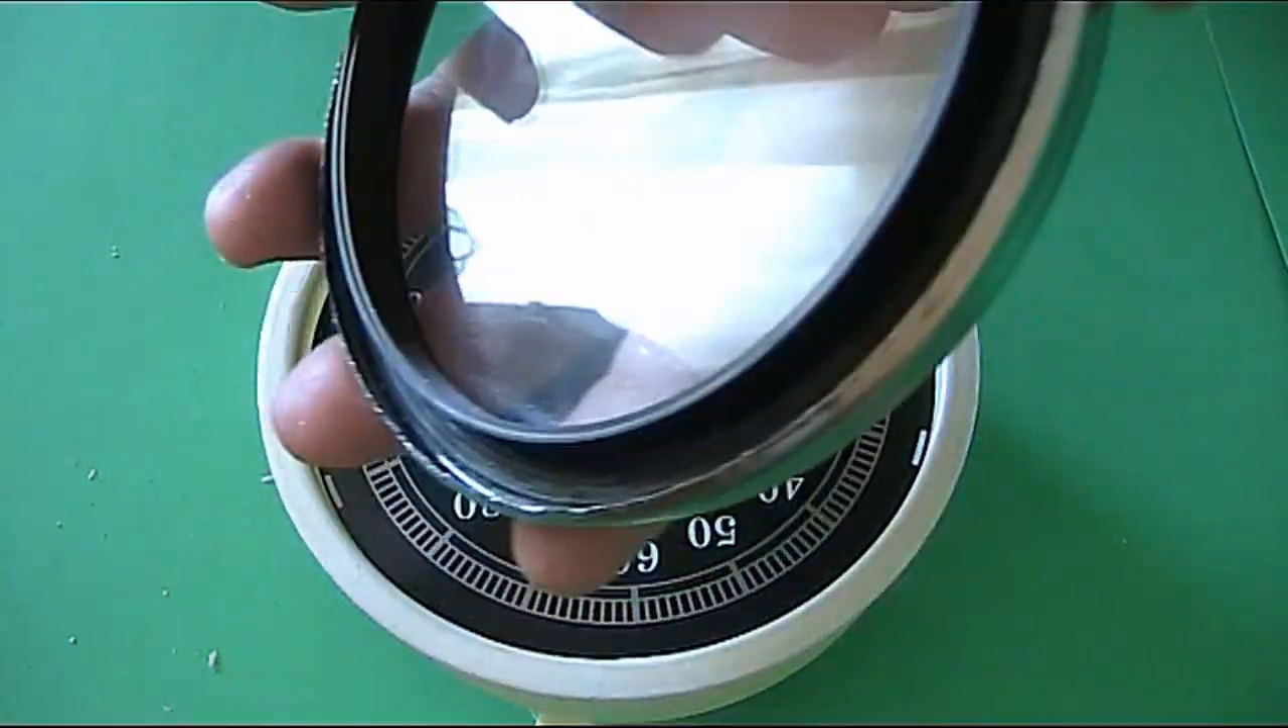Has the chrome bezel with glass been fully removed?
Yes.